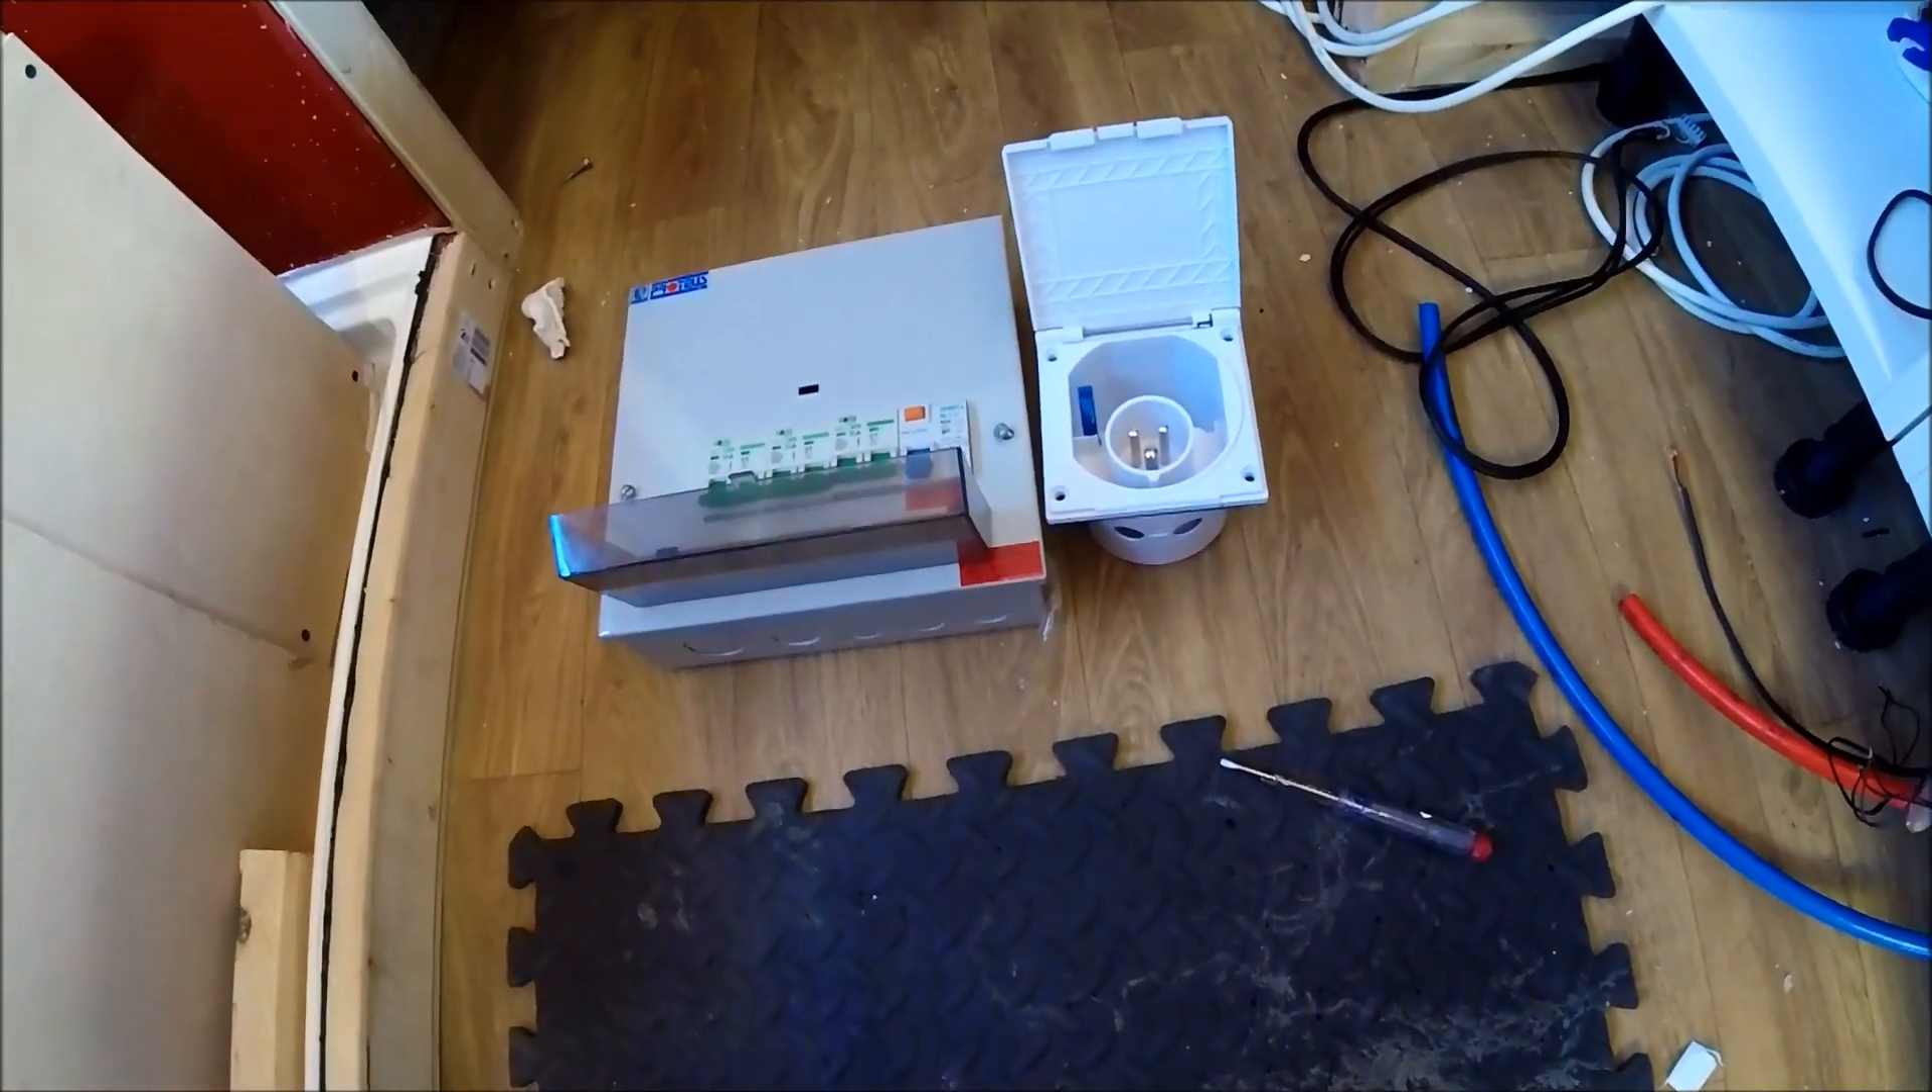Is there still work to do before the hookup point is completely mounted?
Yes.